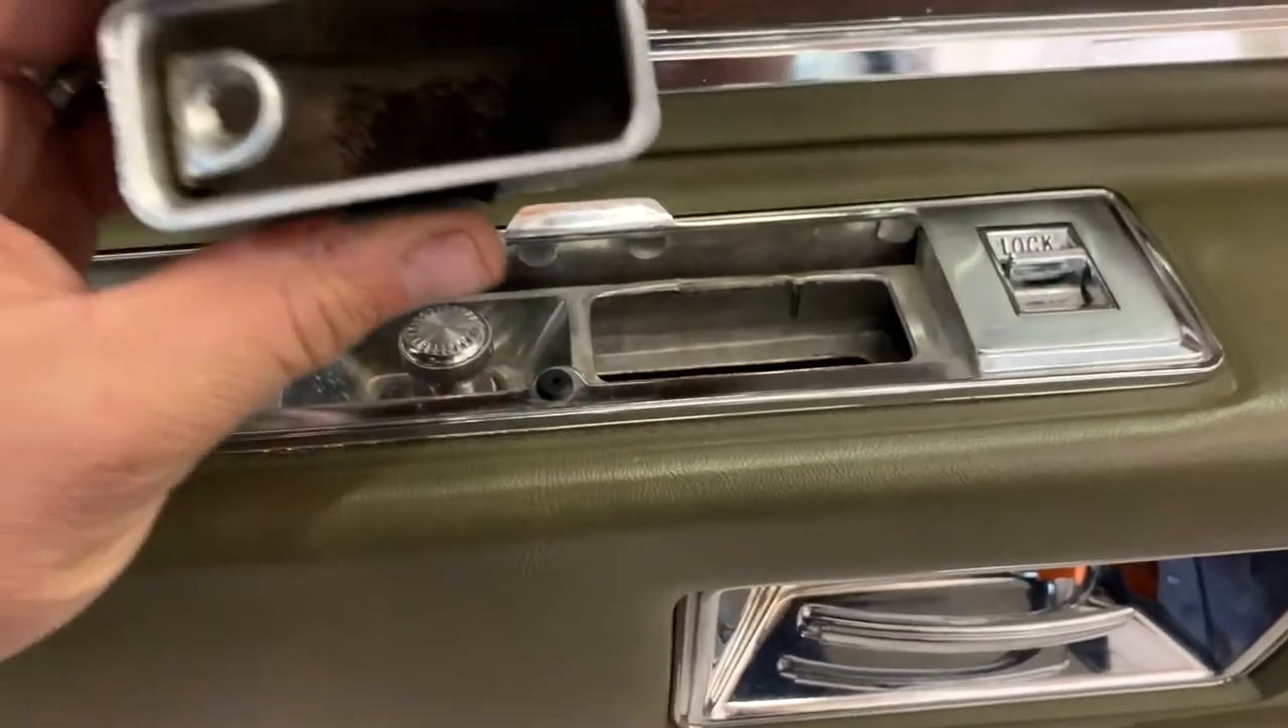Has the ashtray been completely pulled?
Yes.